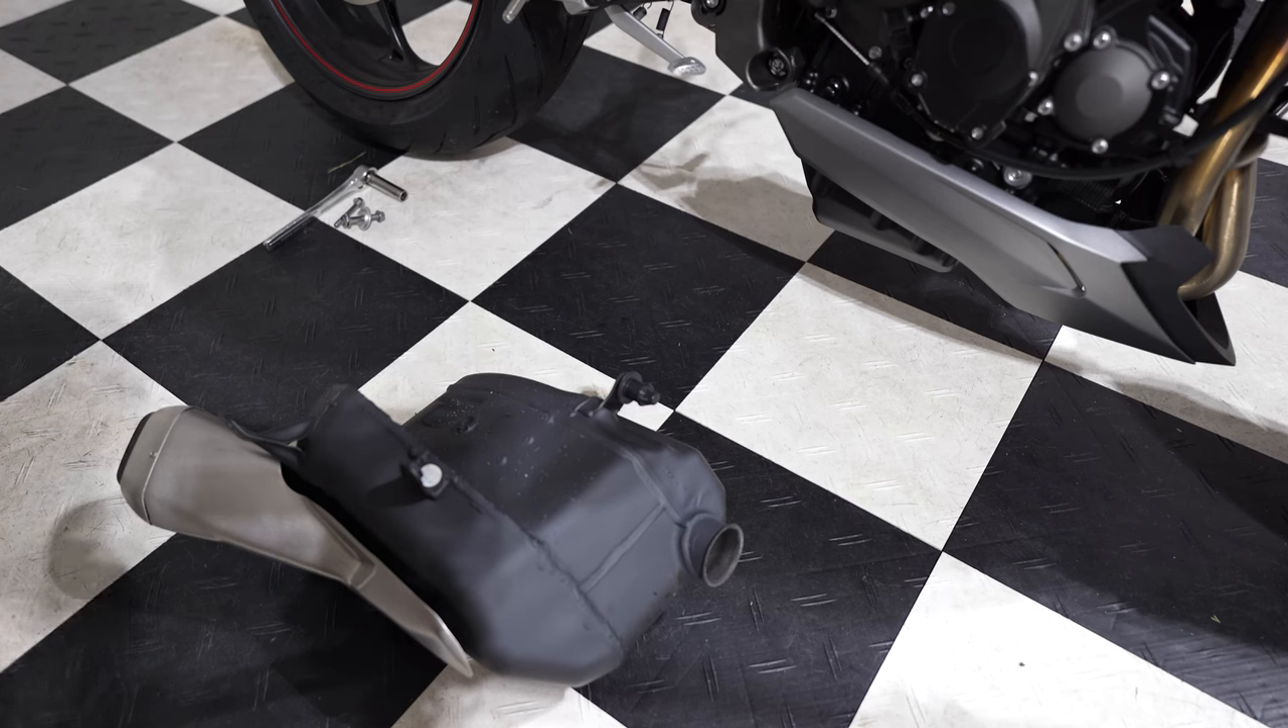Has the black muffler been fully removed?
Yes.